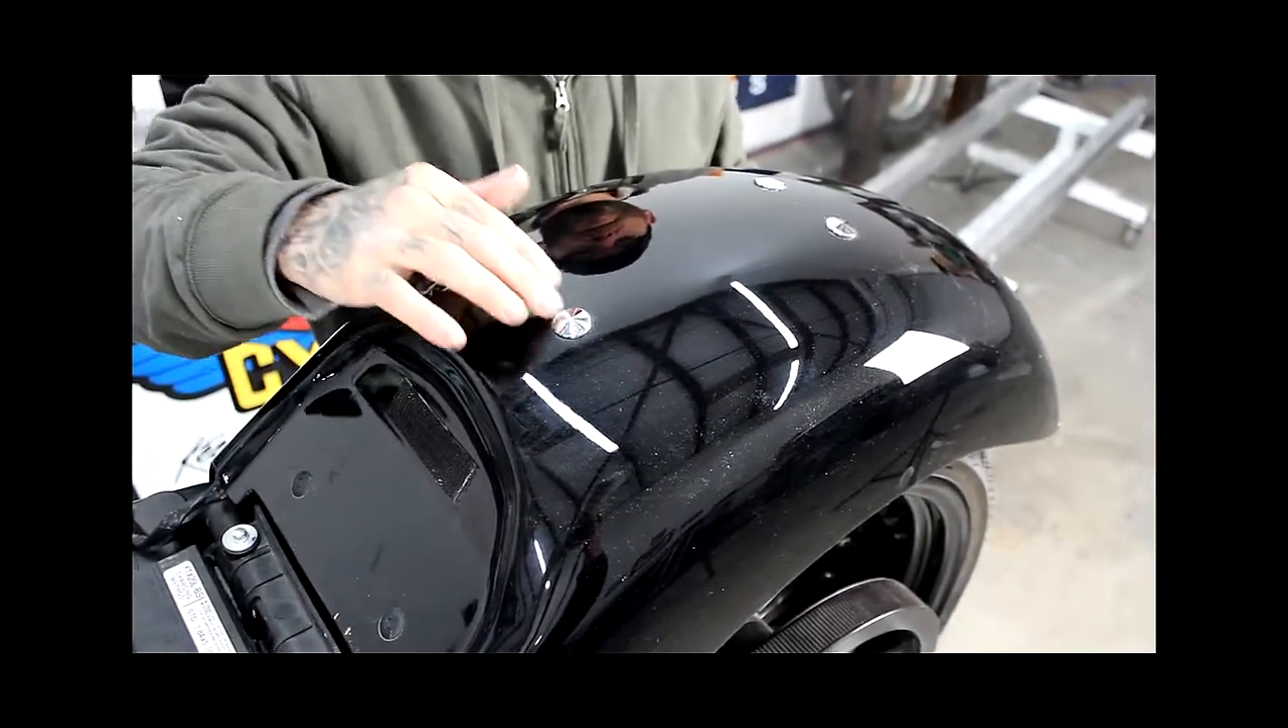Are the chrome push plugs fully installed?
Yes.